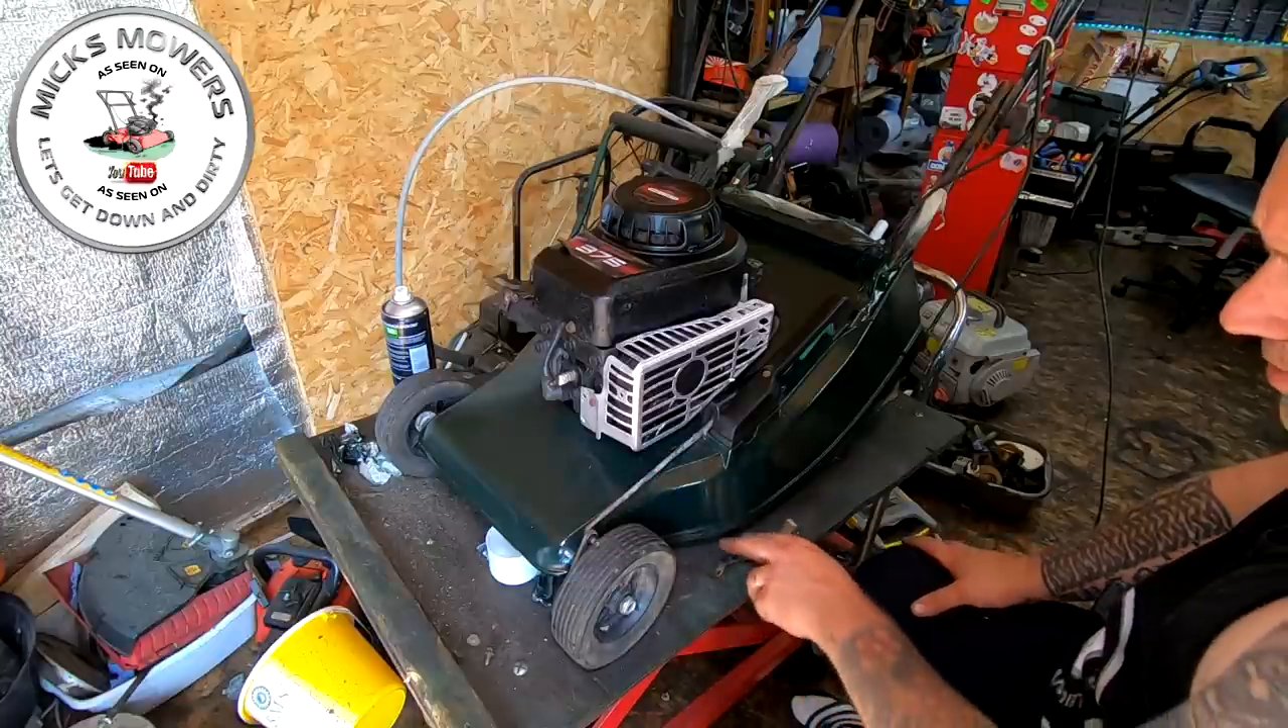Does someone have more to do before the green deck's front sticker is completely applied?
Yes.